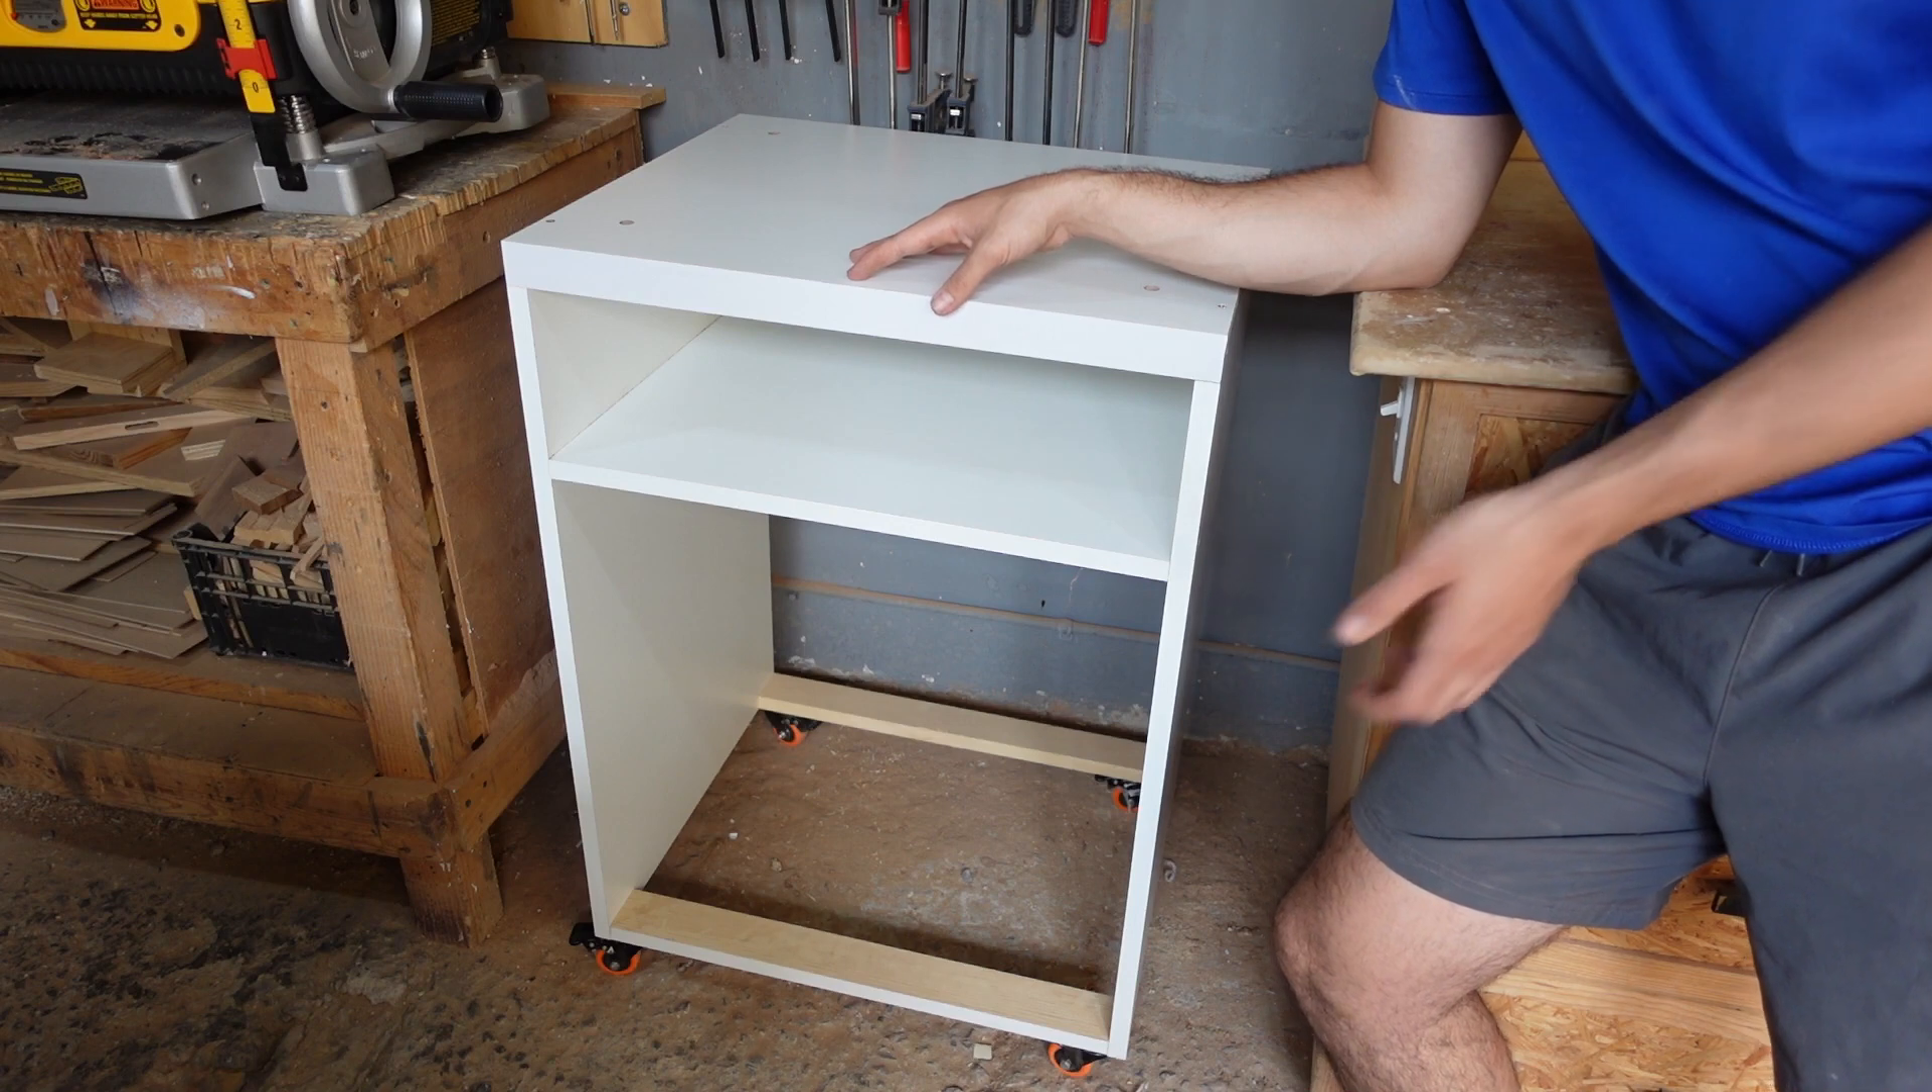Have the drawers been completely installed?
No.